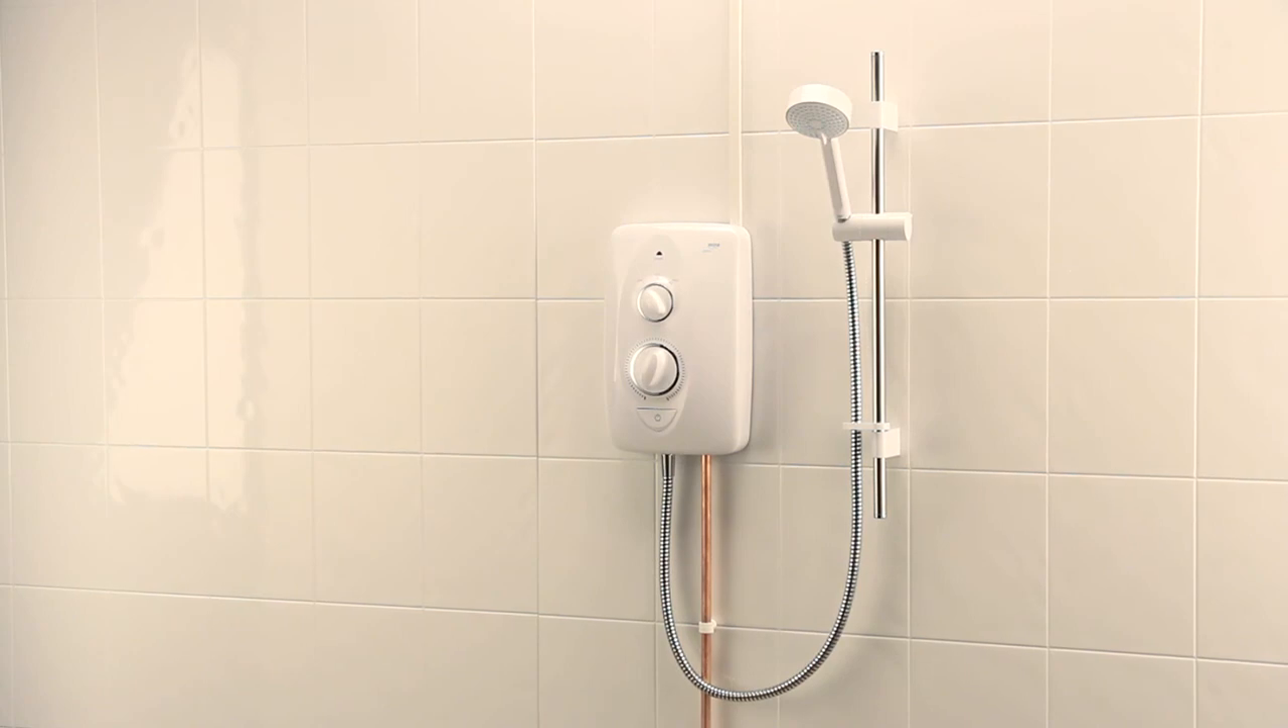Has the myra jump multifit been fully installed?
Yes.